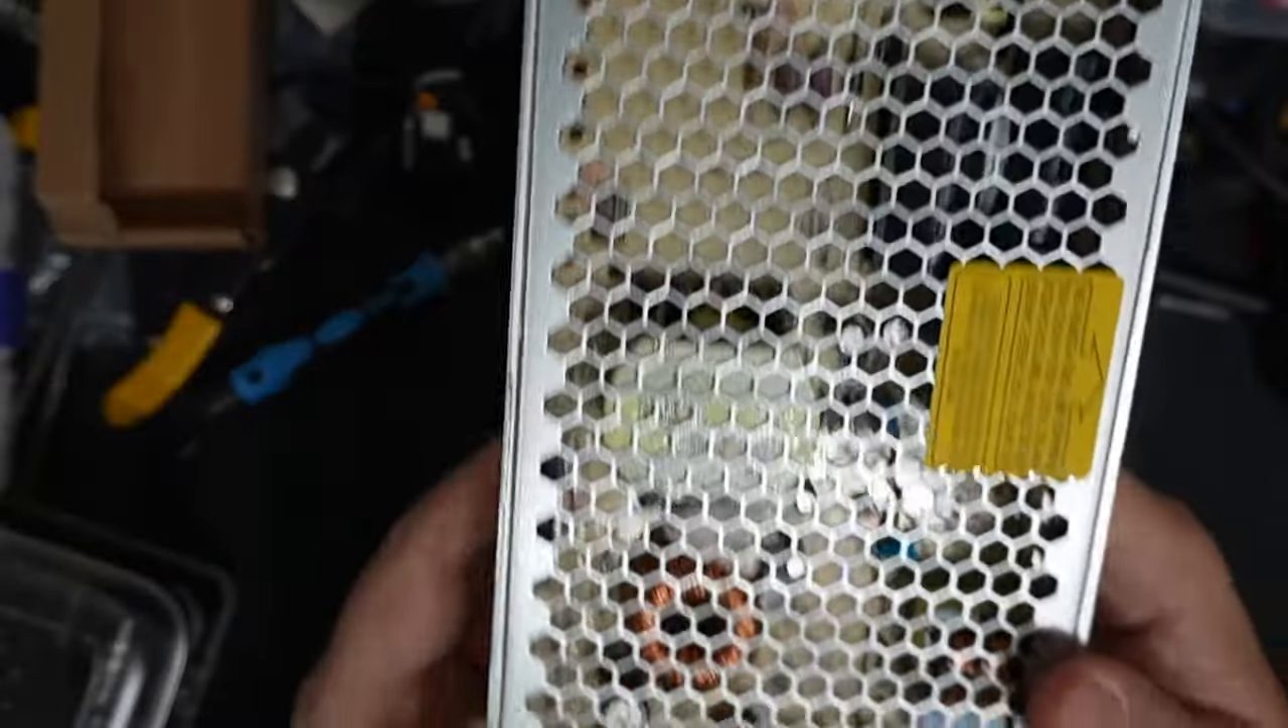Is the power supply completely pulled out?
Yes.